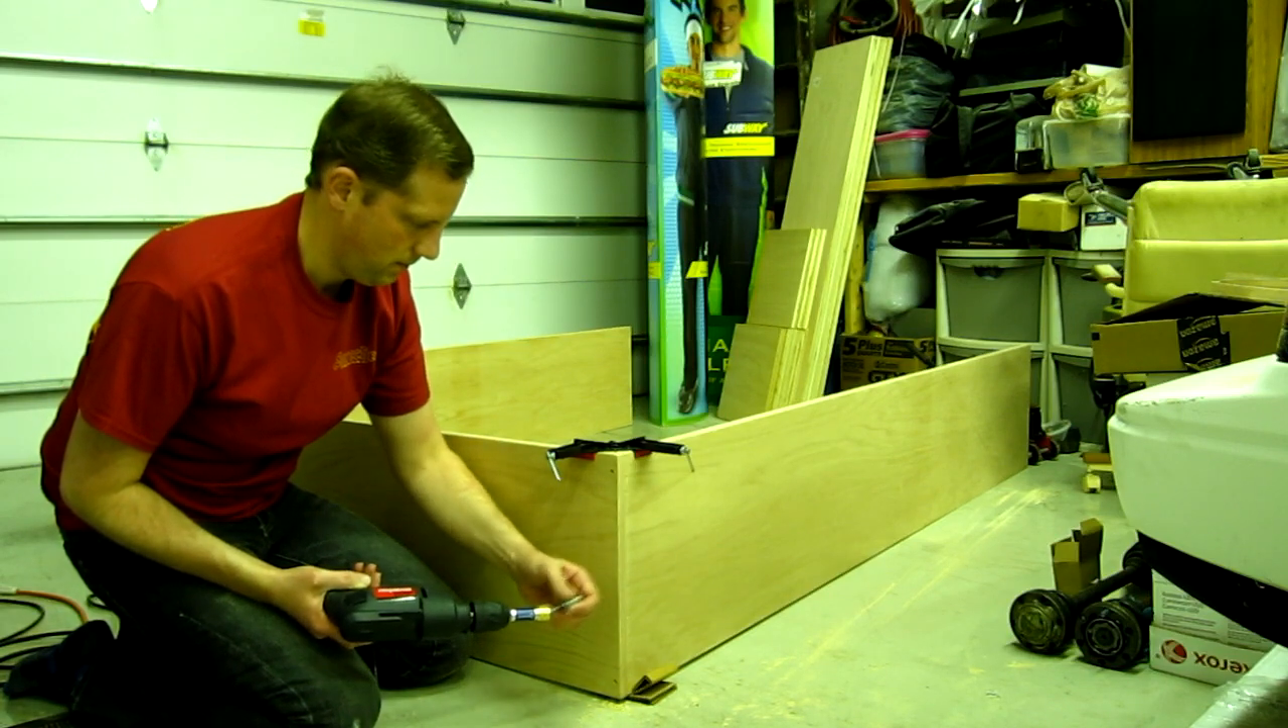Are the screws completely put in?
No.